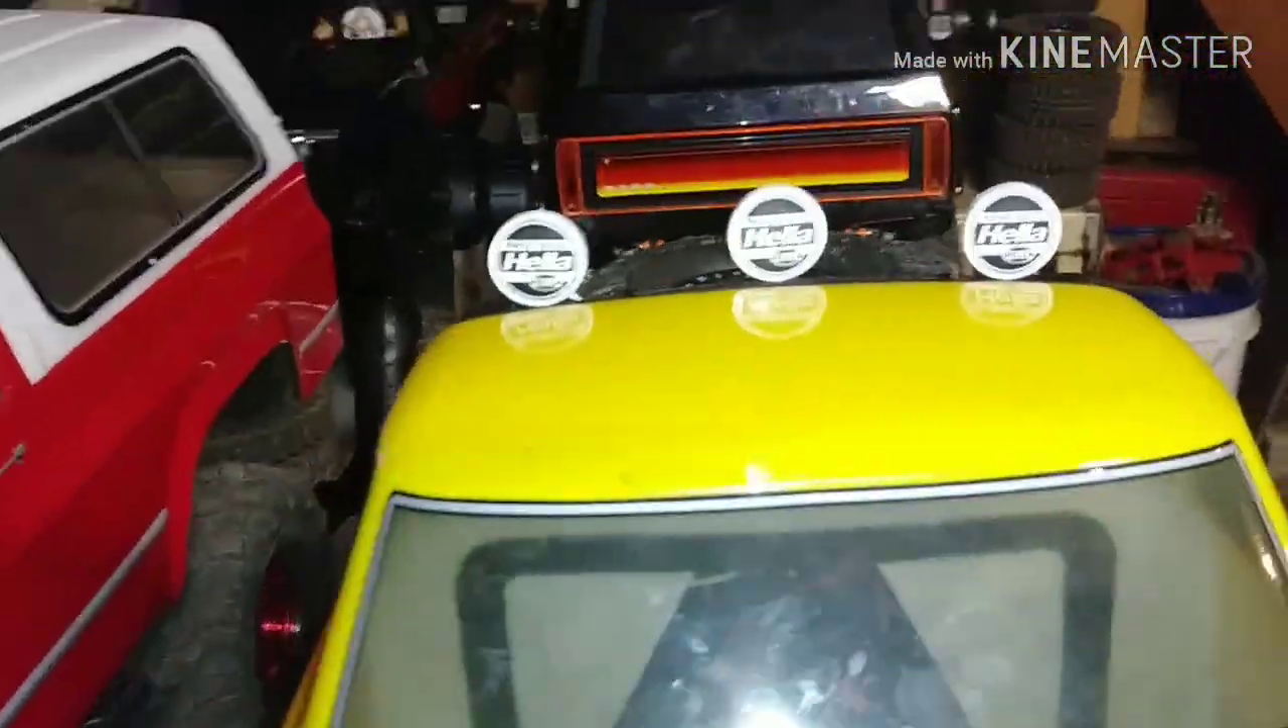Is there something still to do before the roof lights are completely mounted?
No.